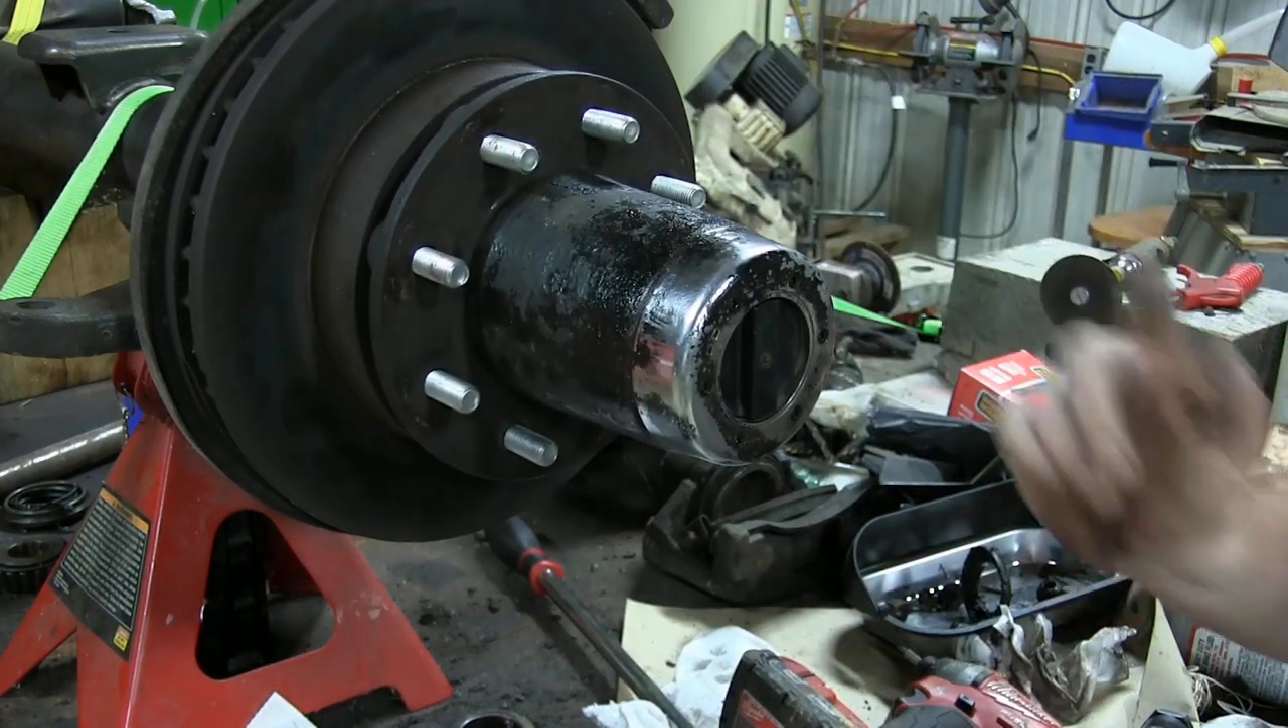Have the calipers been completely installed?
No.